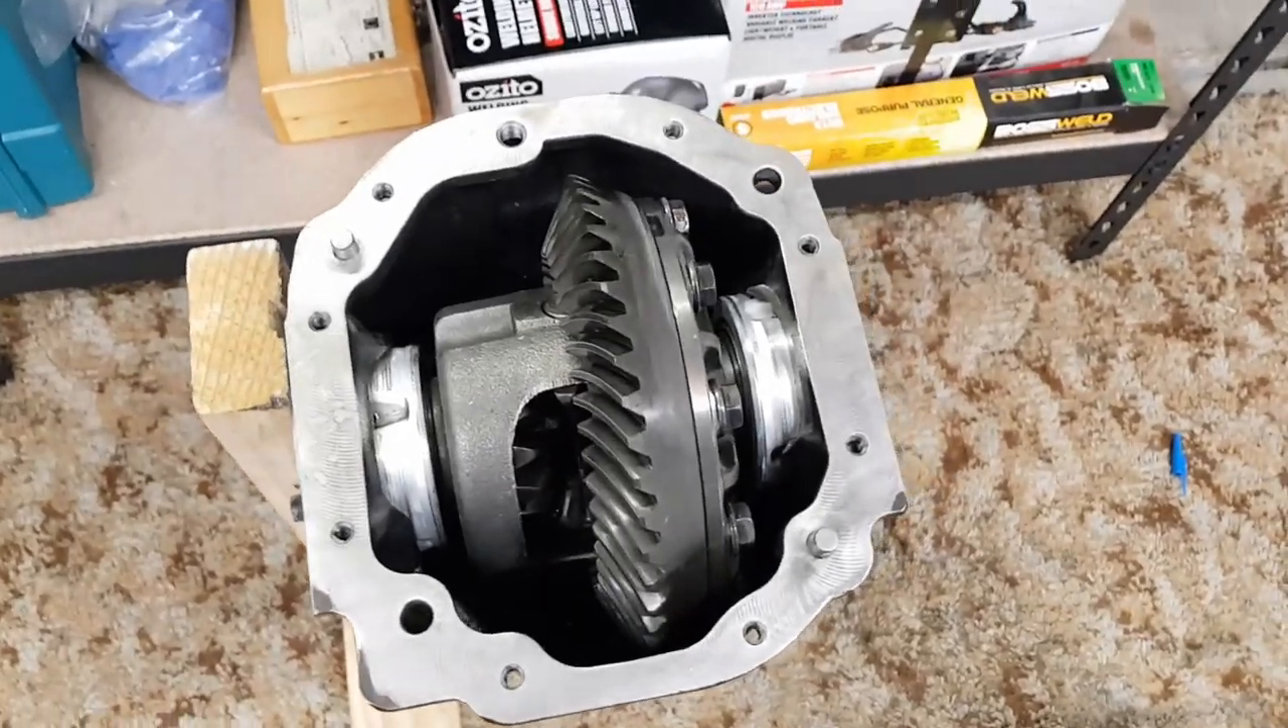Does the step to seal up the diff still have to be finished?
Yes.